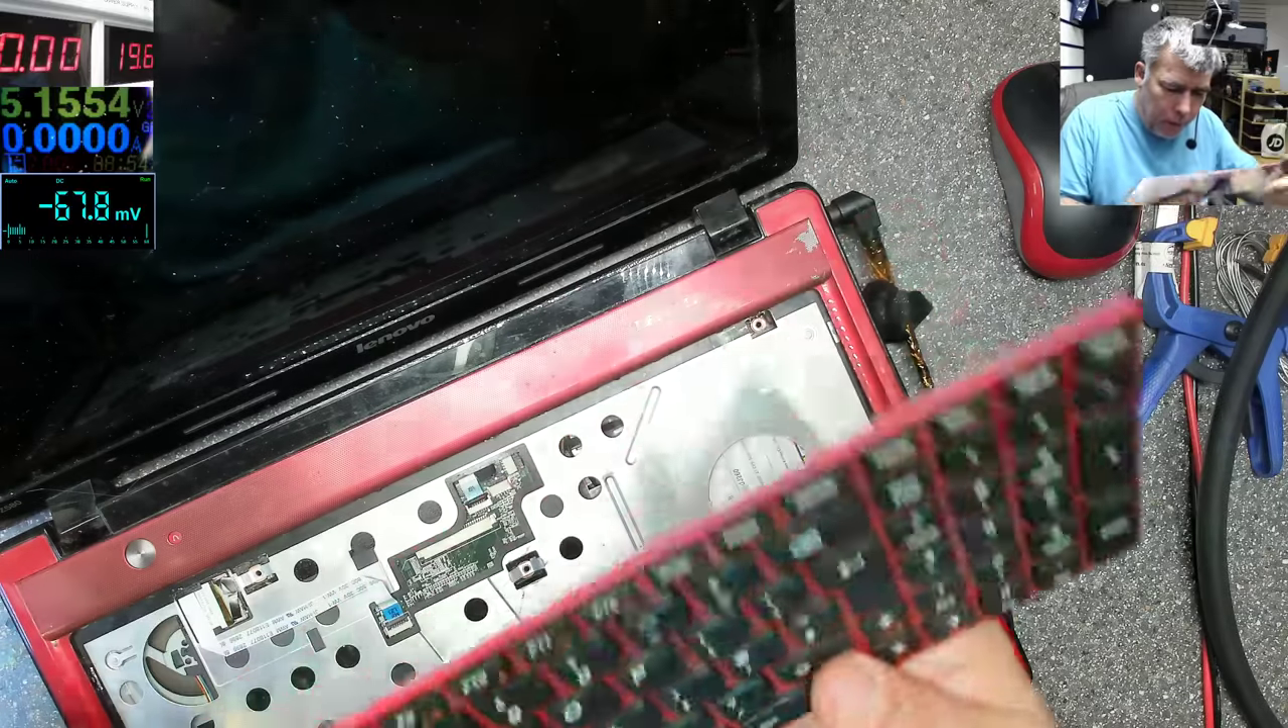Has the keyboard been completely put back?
No.